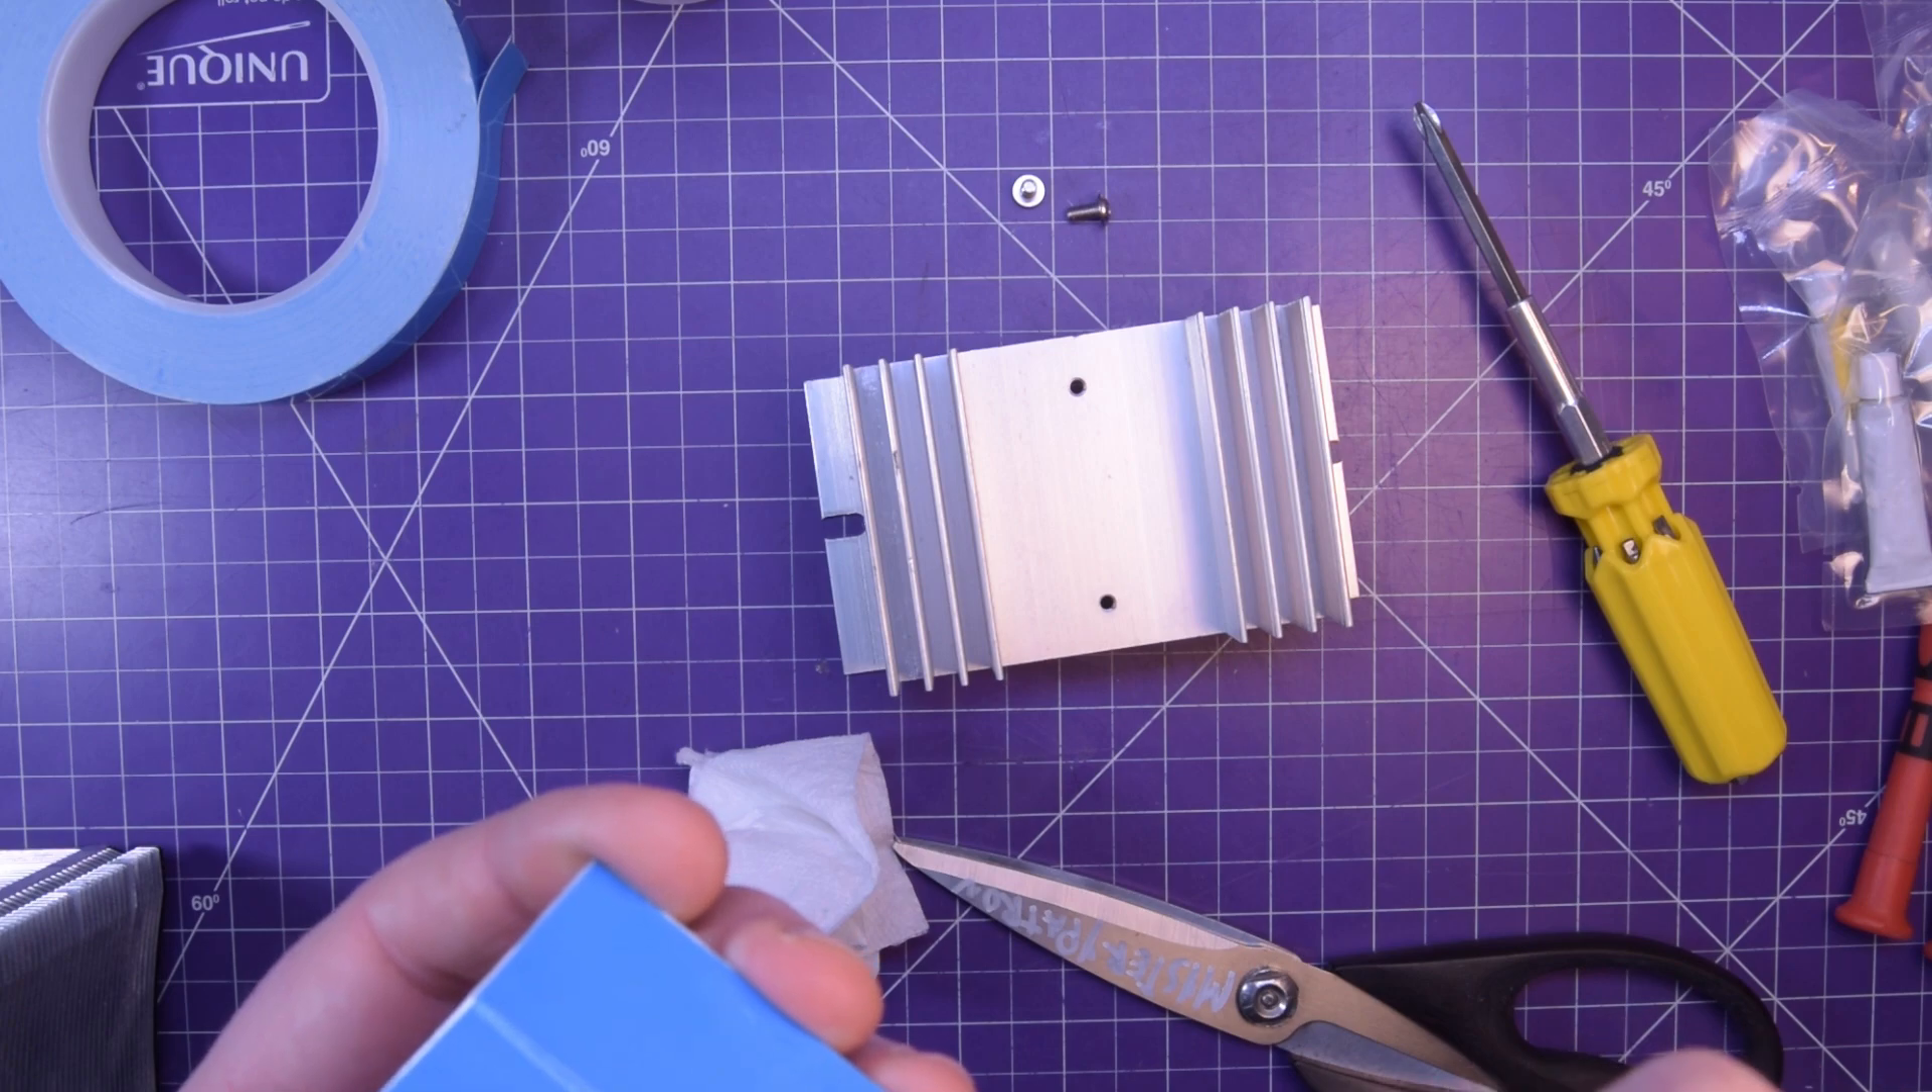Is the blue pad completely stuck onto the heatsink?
No.